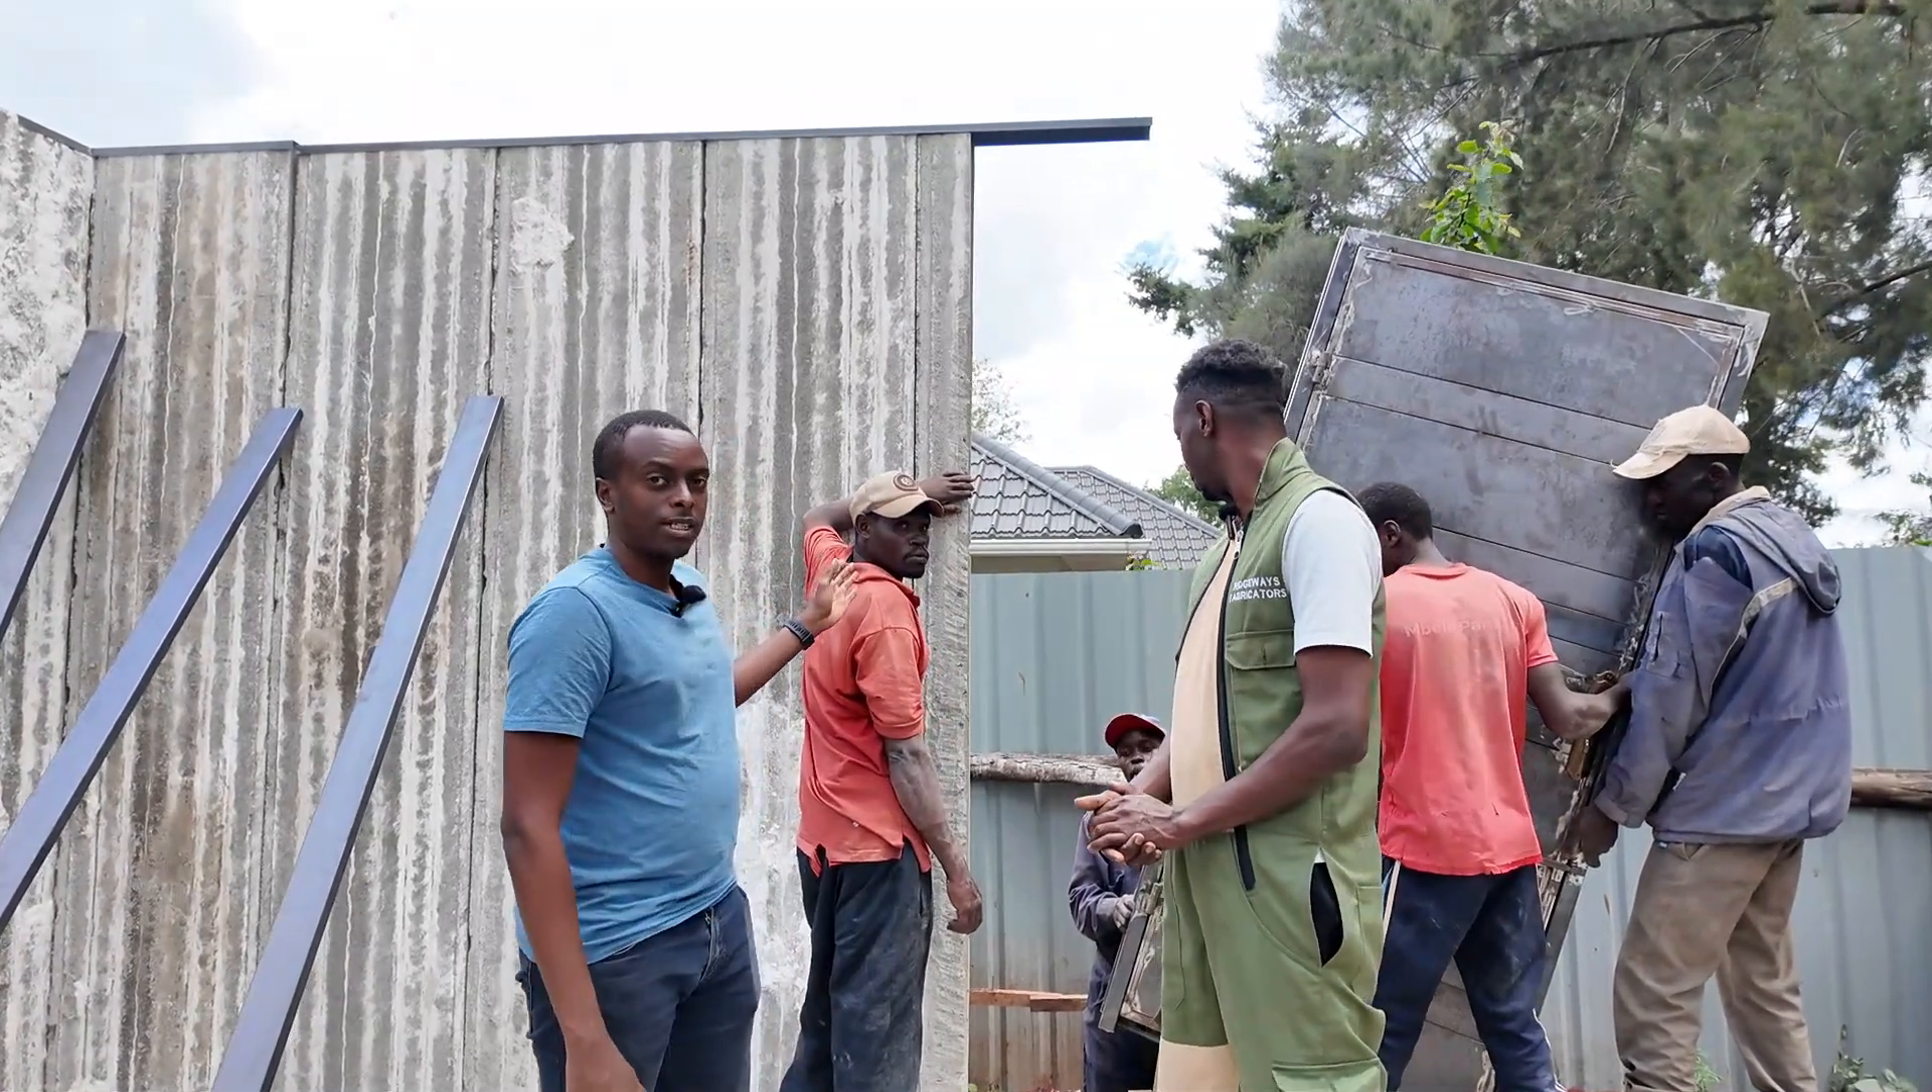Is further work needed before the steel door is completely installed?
Yes.